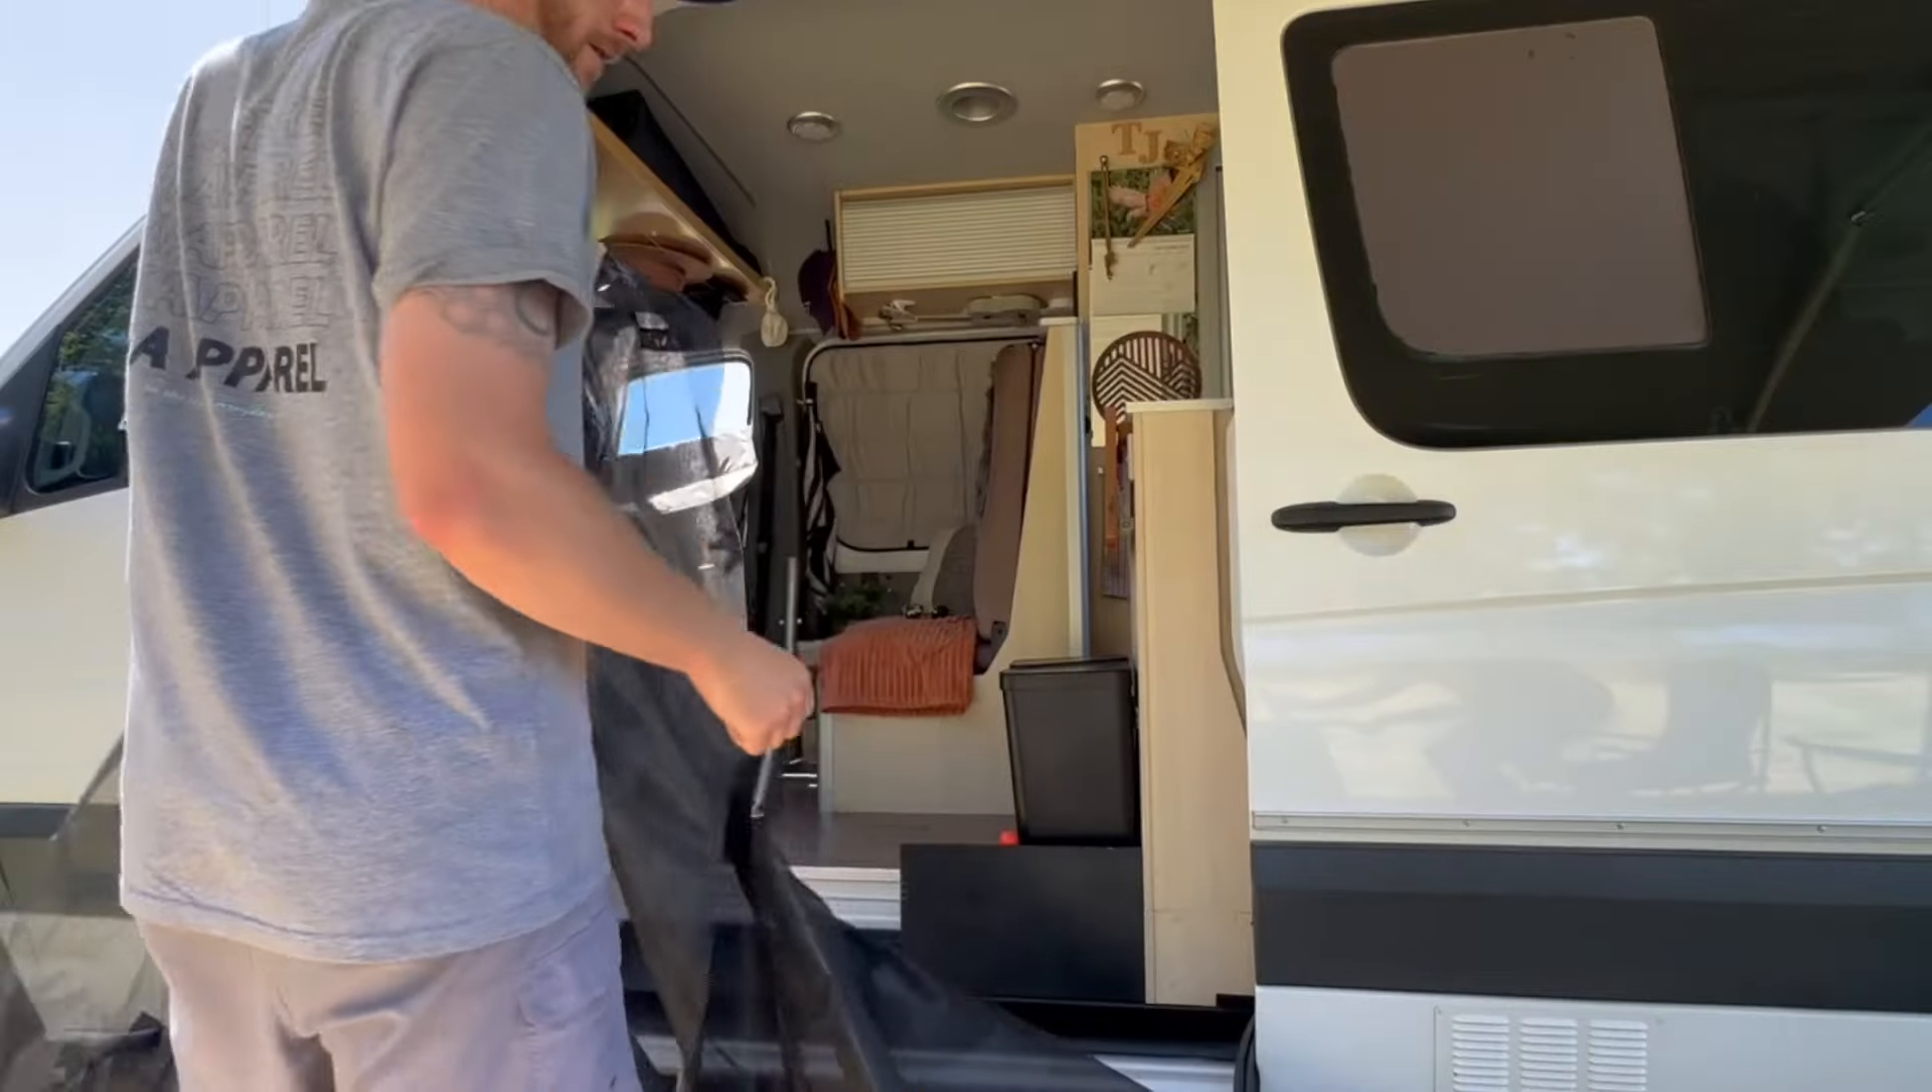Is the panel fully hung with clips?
No.